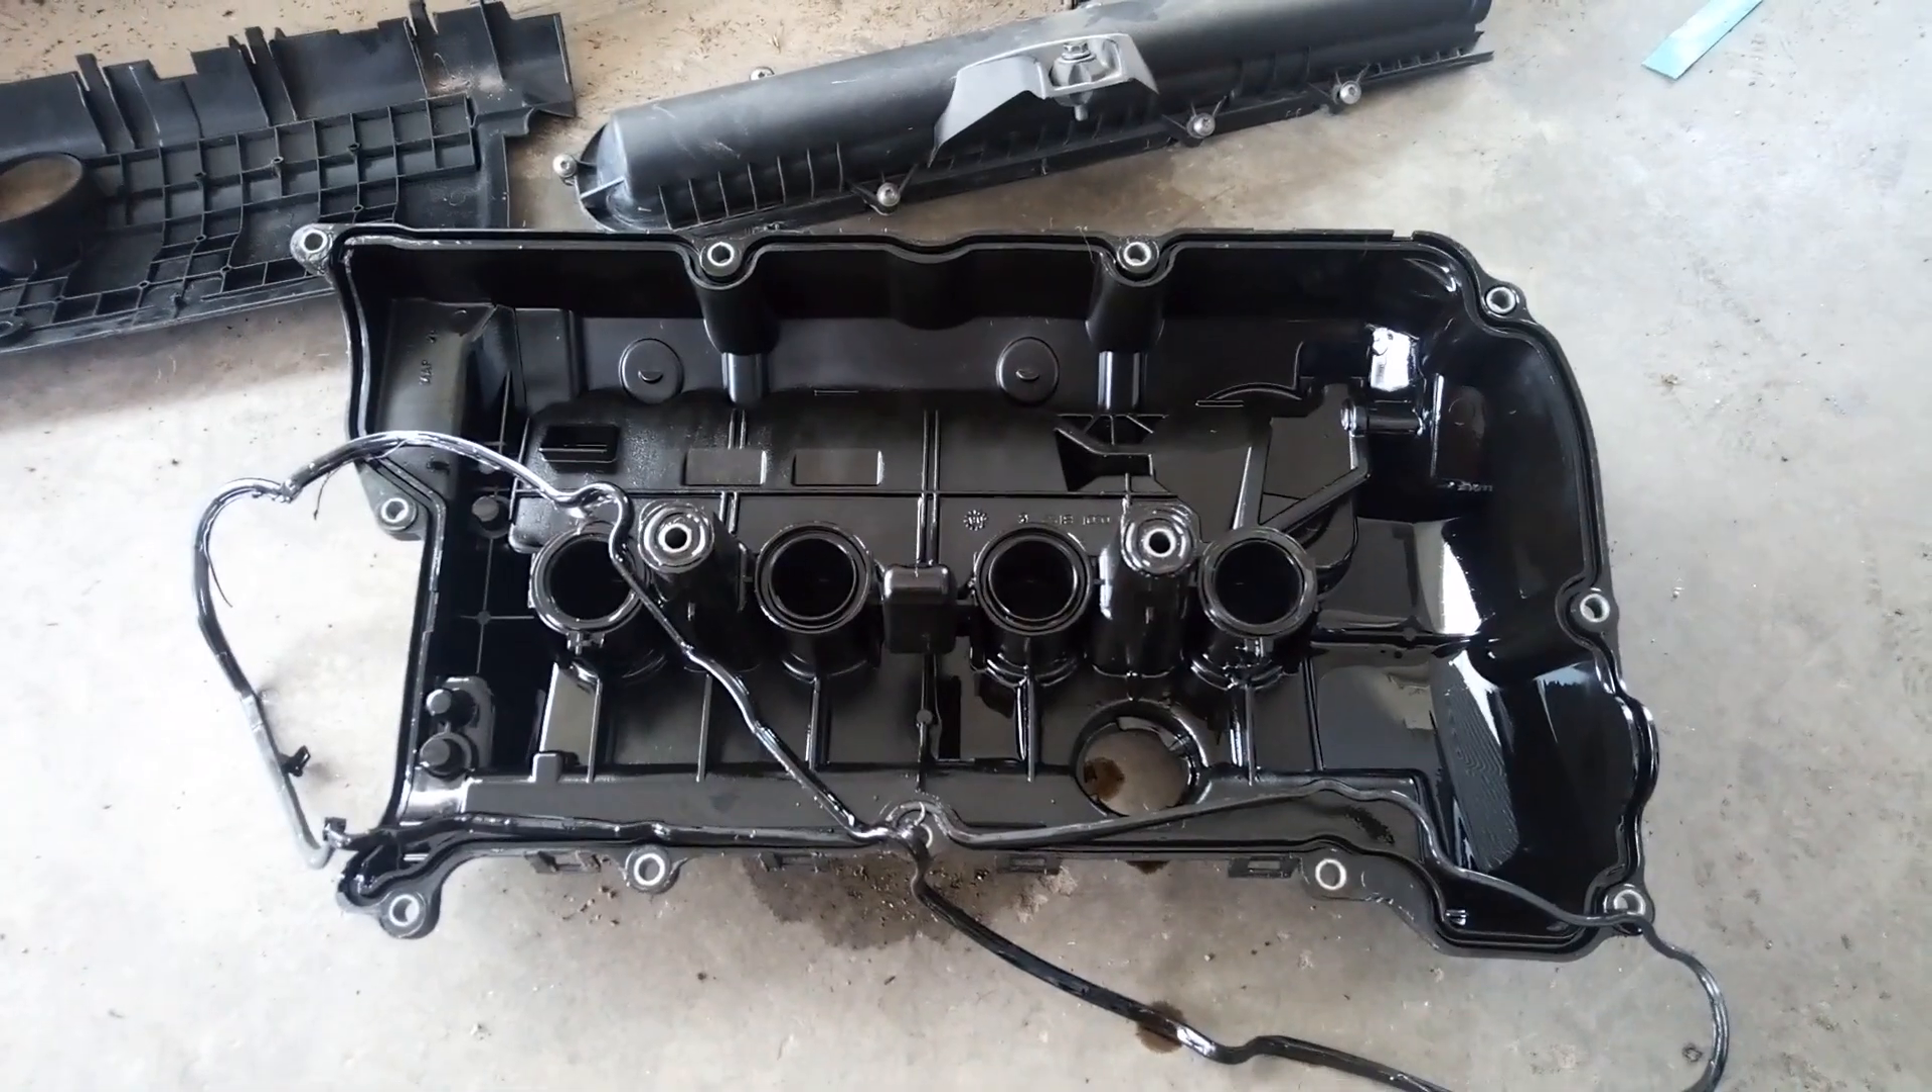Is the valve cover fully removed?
Yes.